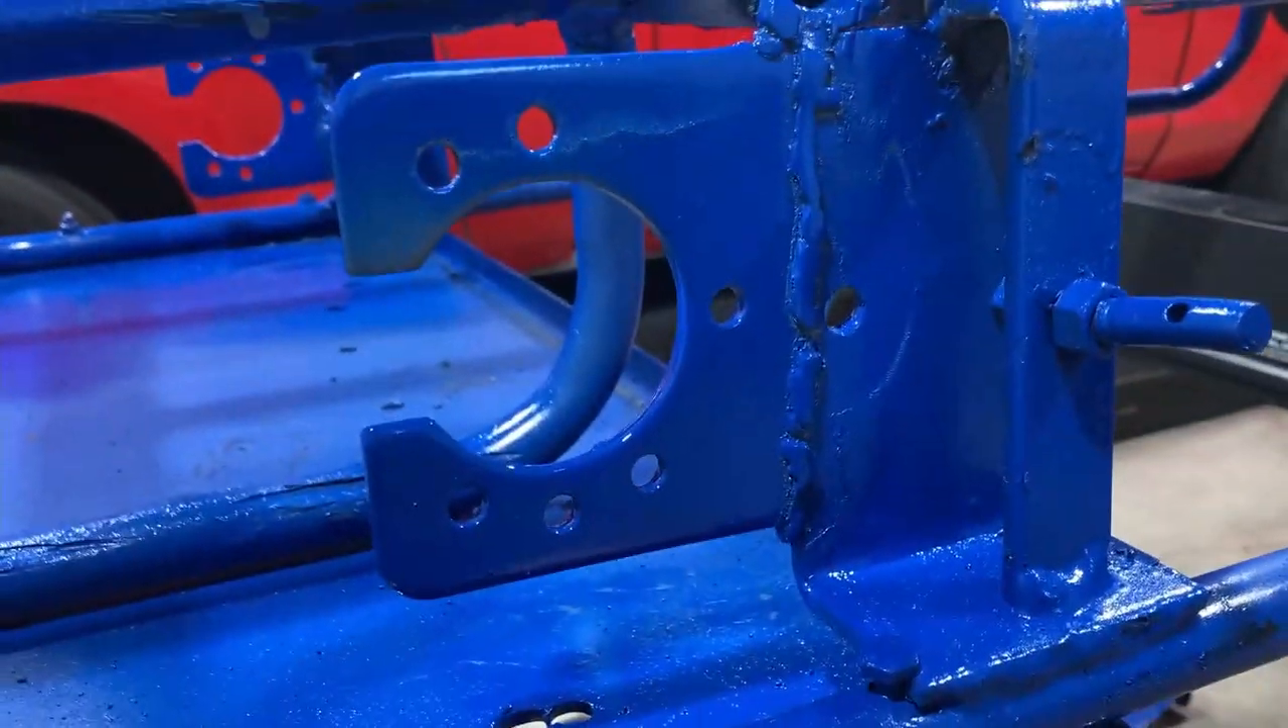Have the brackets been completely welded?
Yes.